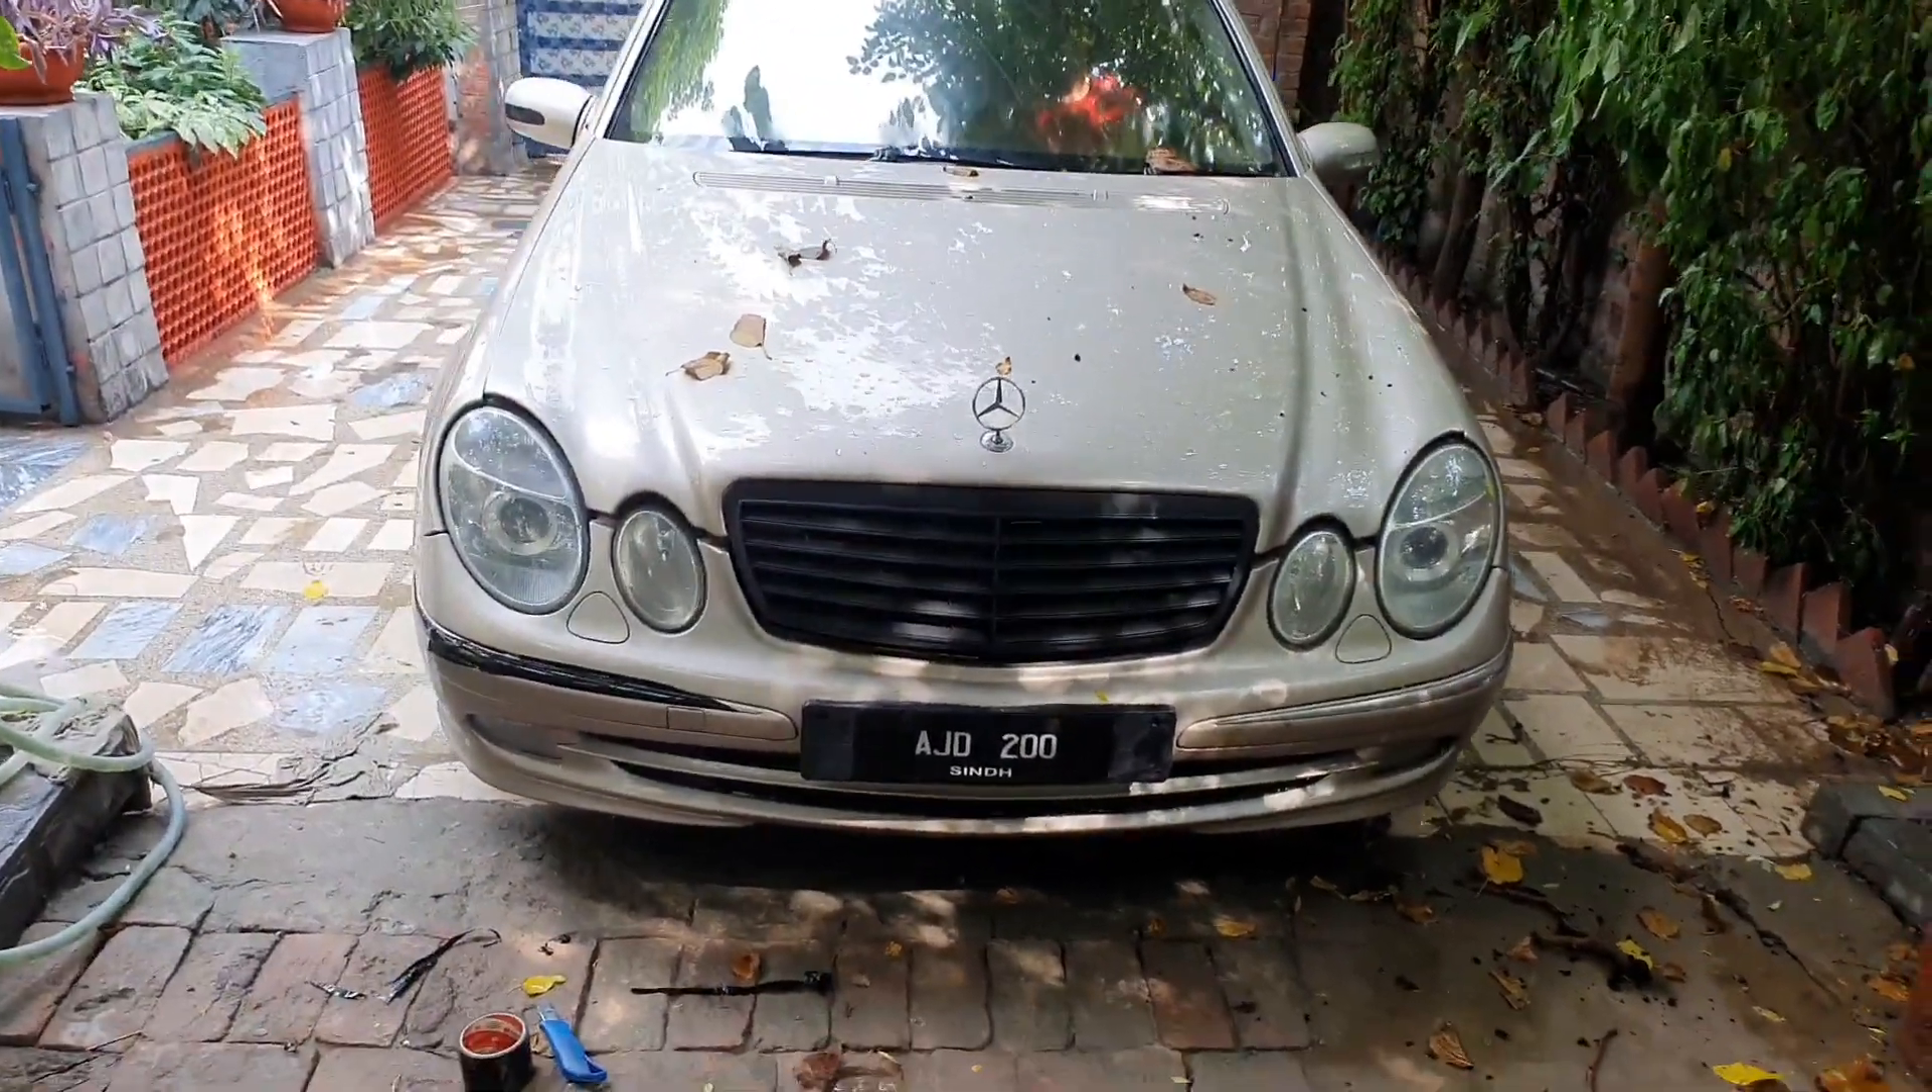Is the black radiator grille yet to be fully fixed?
No.